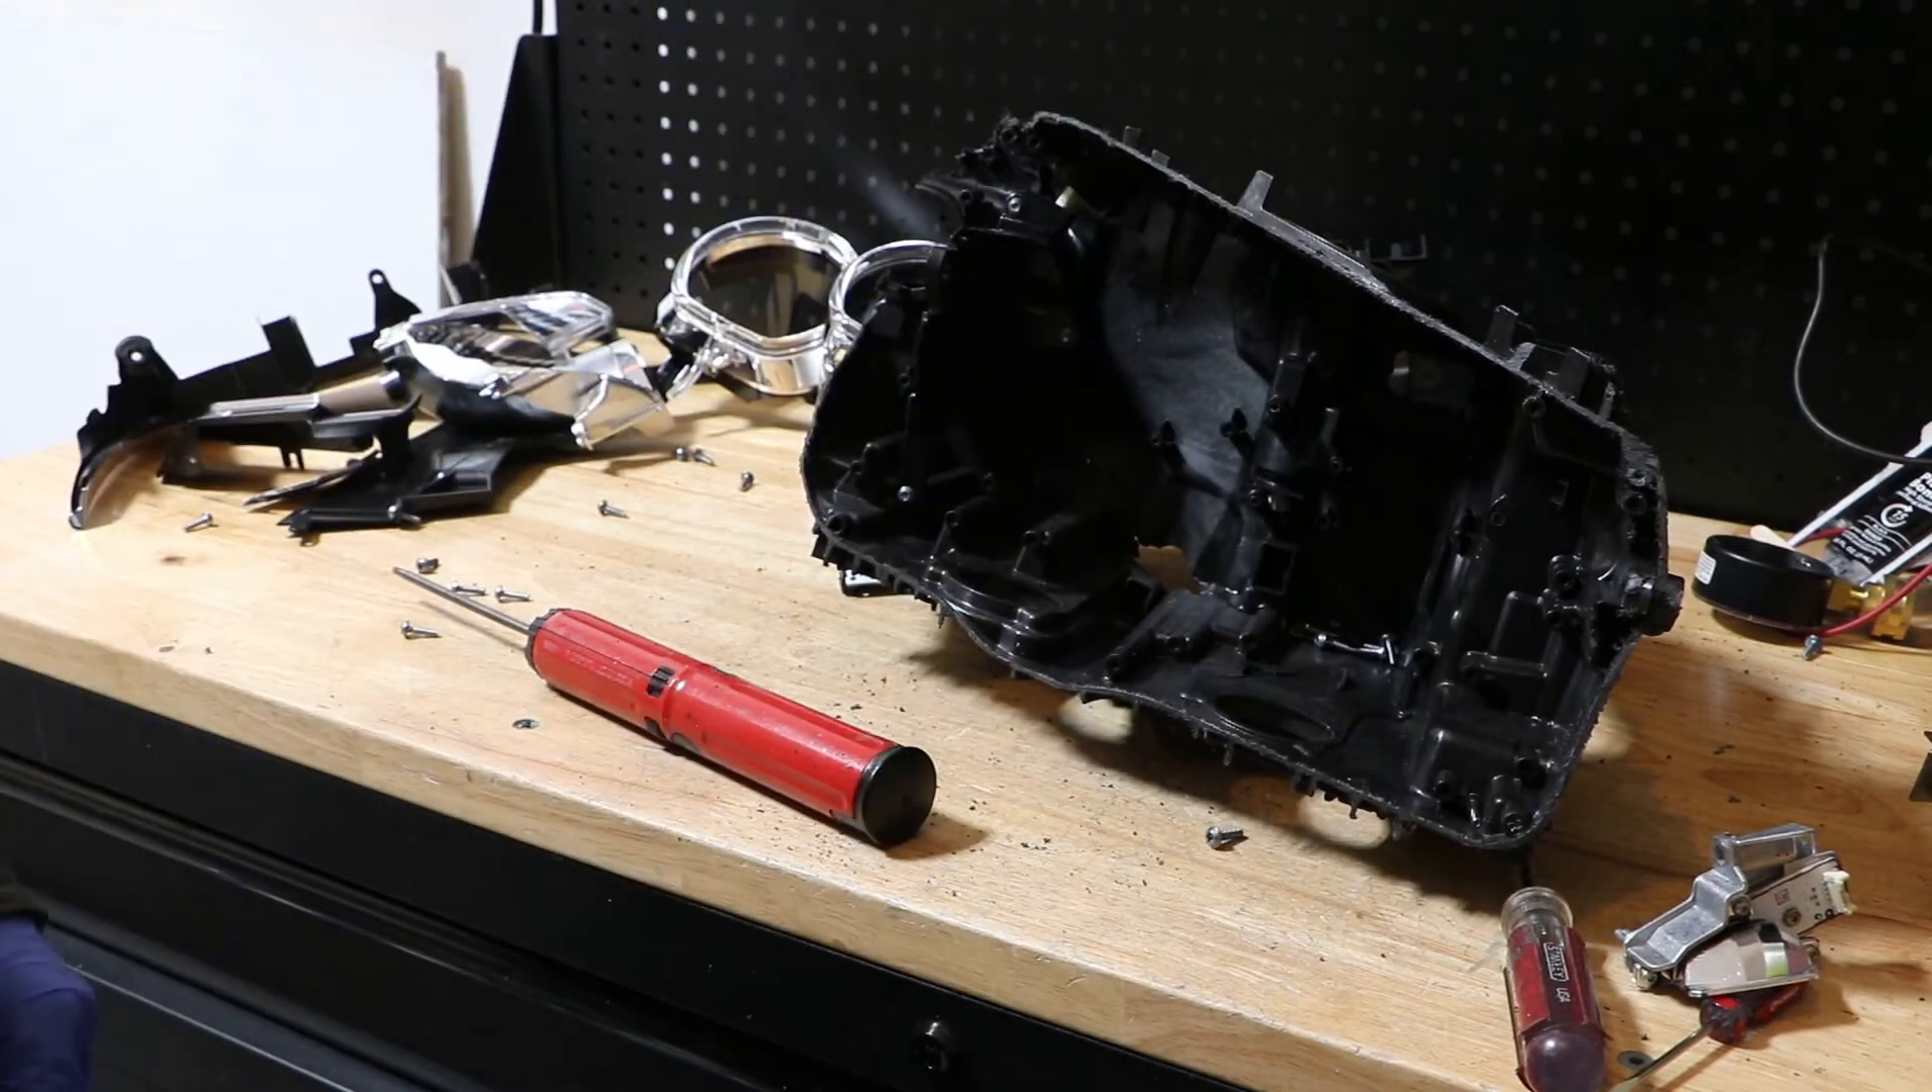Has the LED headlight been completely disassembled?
Yes.